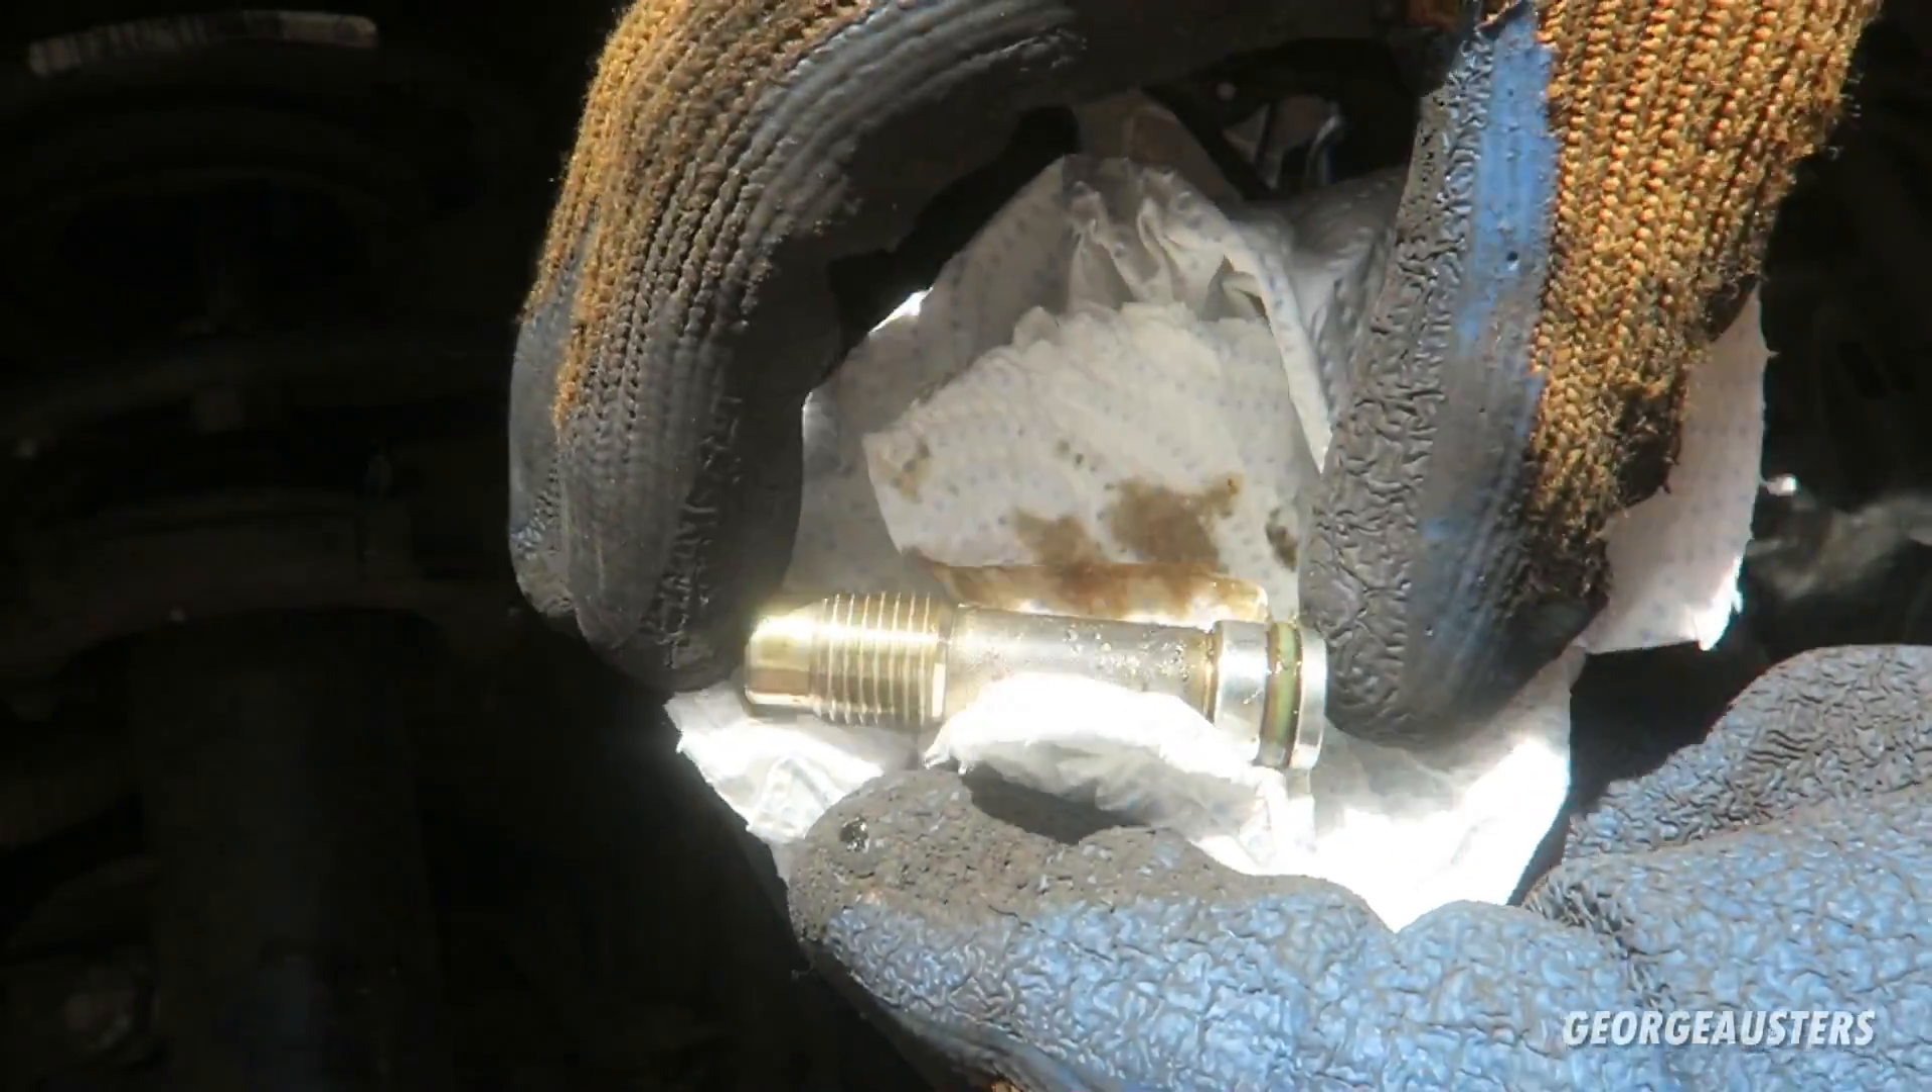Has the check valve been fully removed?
Yes.